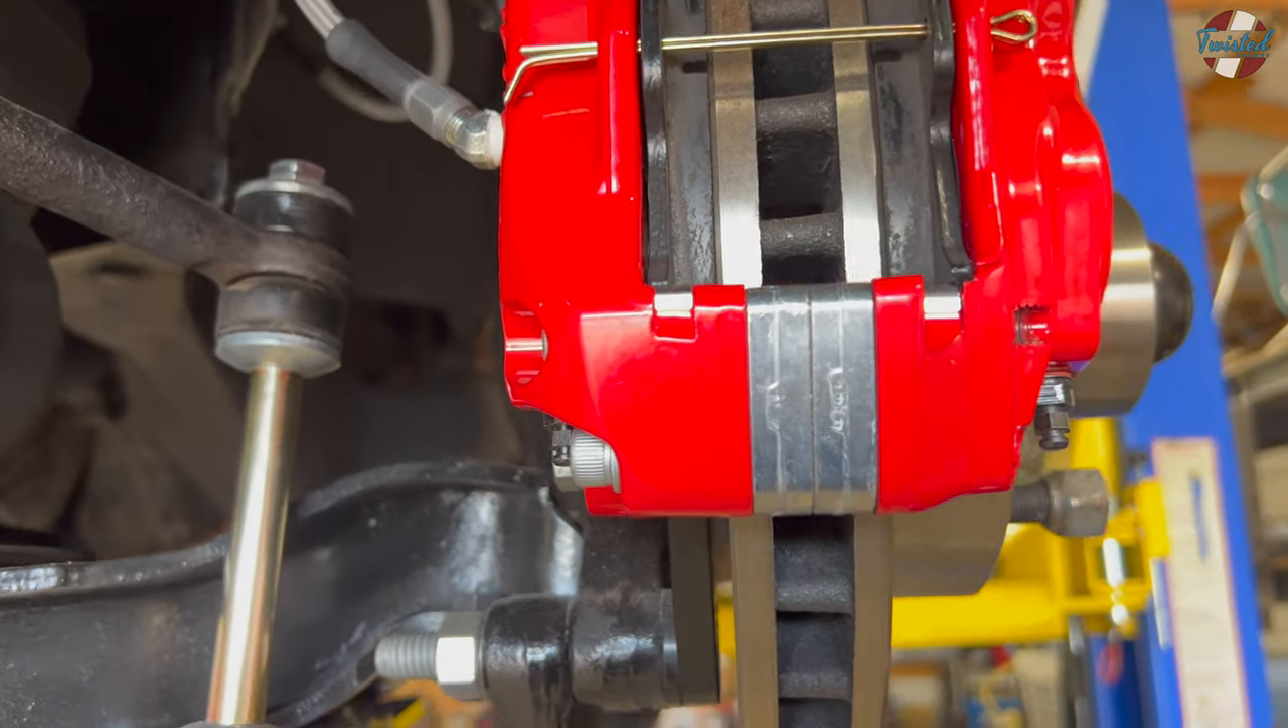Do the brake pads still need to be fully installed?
No.